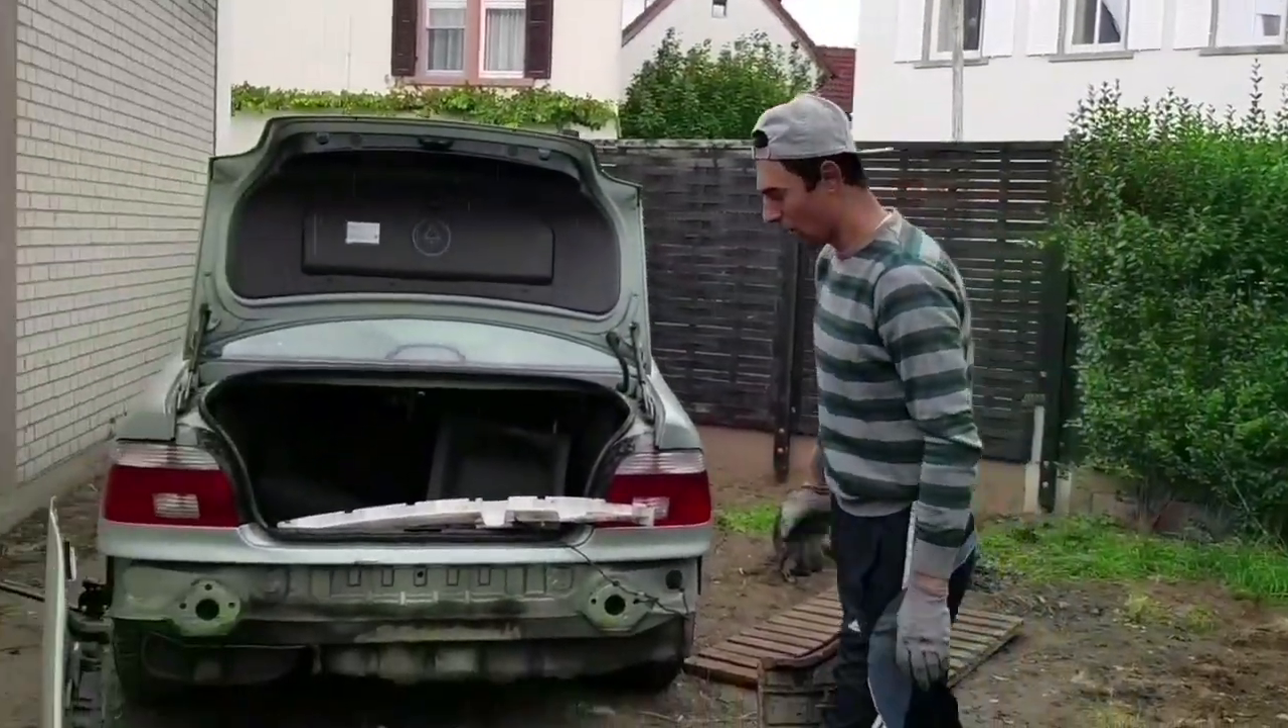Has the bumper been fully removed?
Yes.